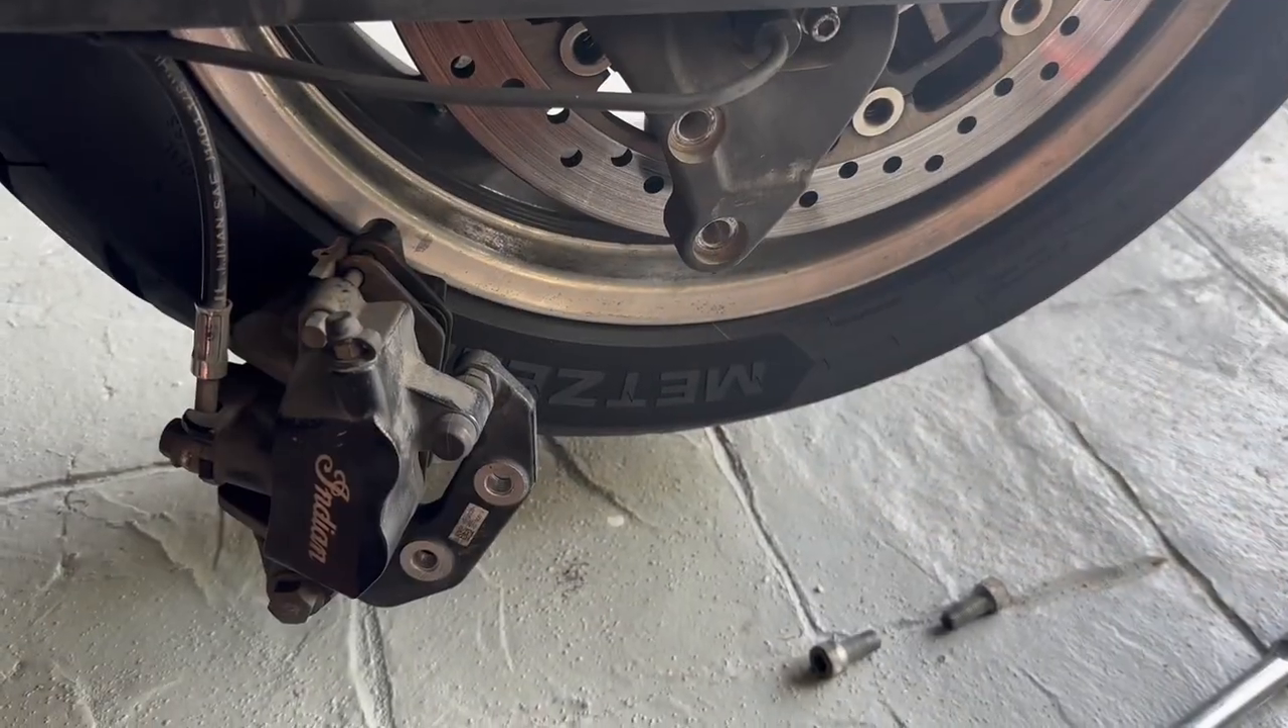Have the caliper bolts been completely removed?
Yes.